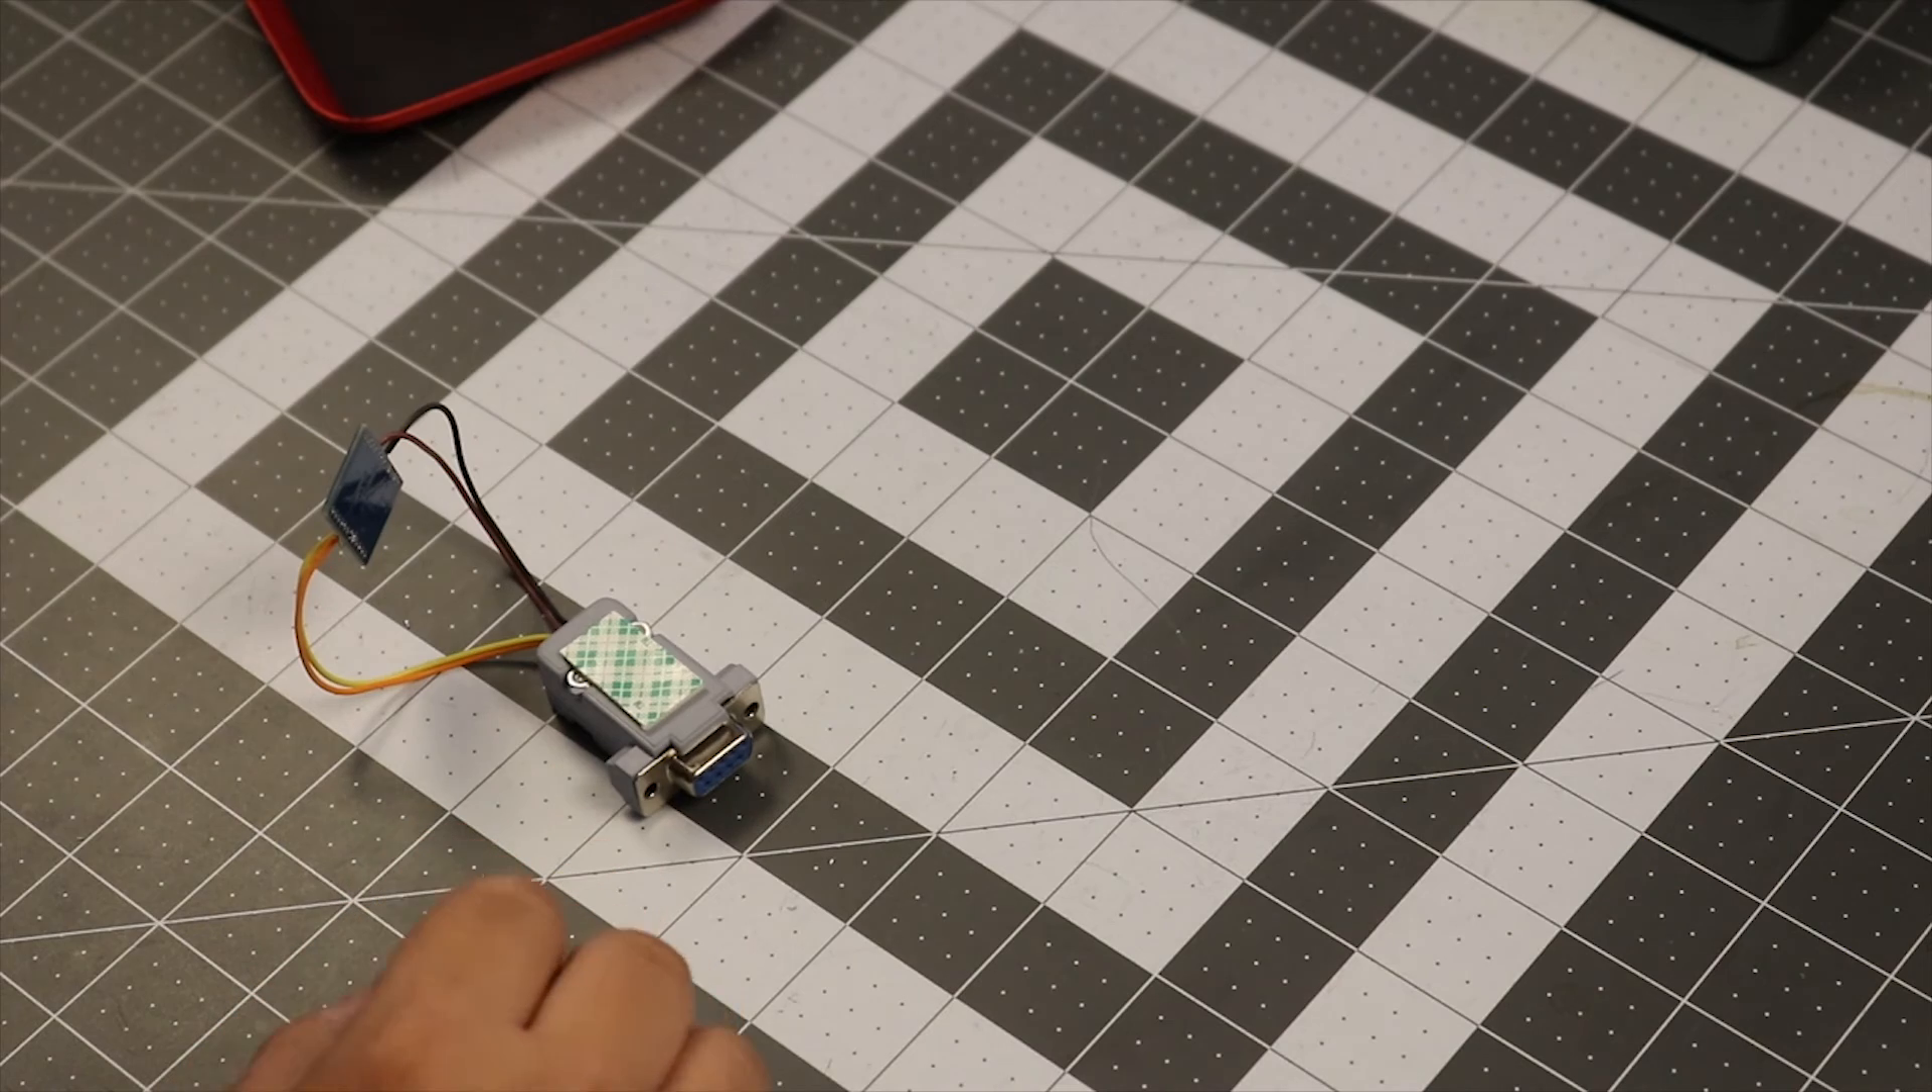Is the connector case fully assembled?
Yes.